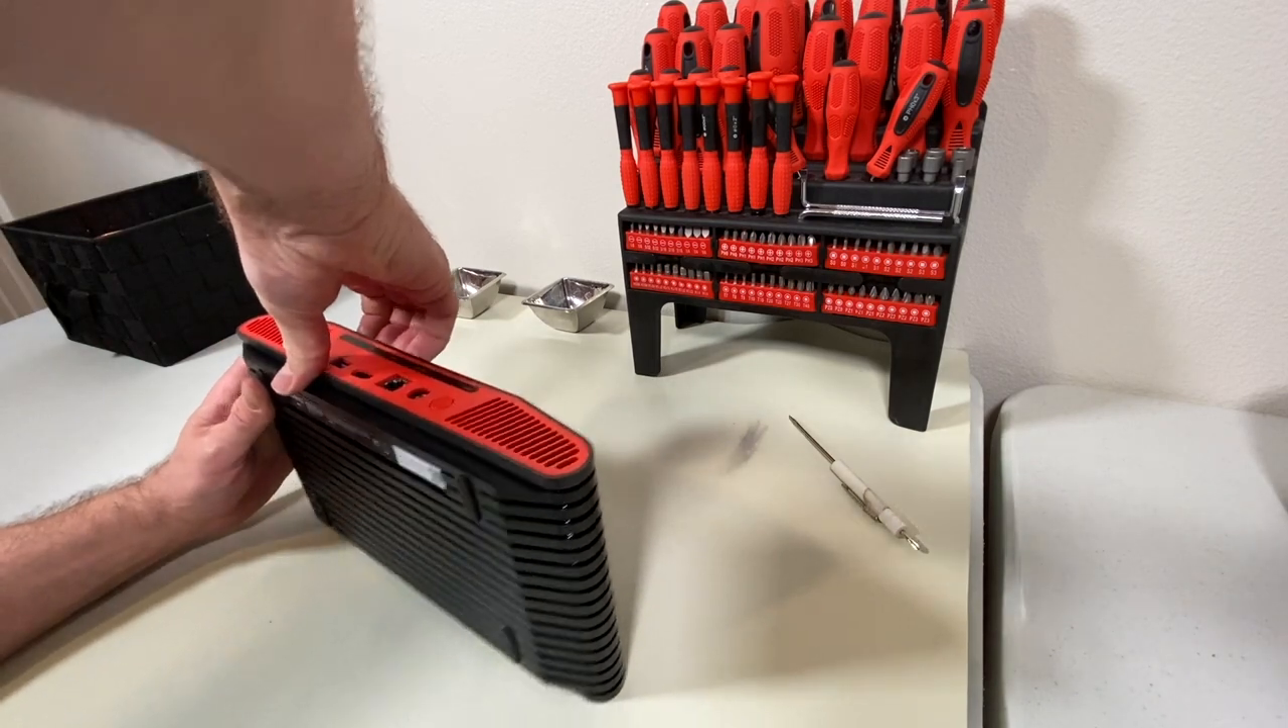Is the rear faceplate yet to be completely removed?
Yes.